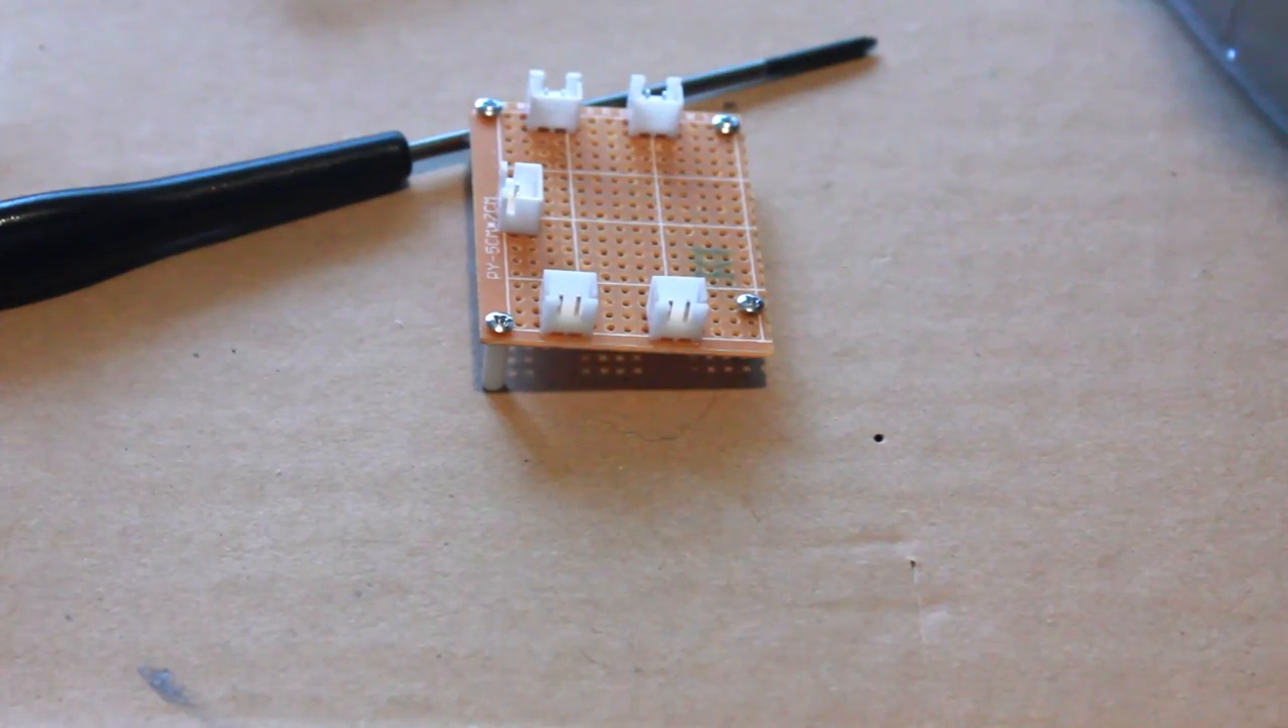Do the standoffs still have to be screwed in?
No.